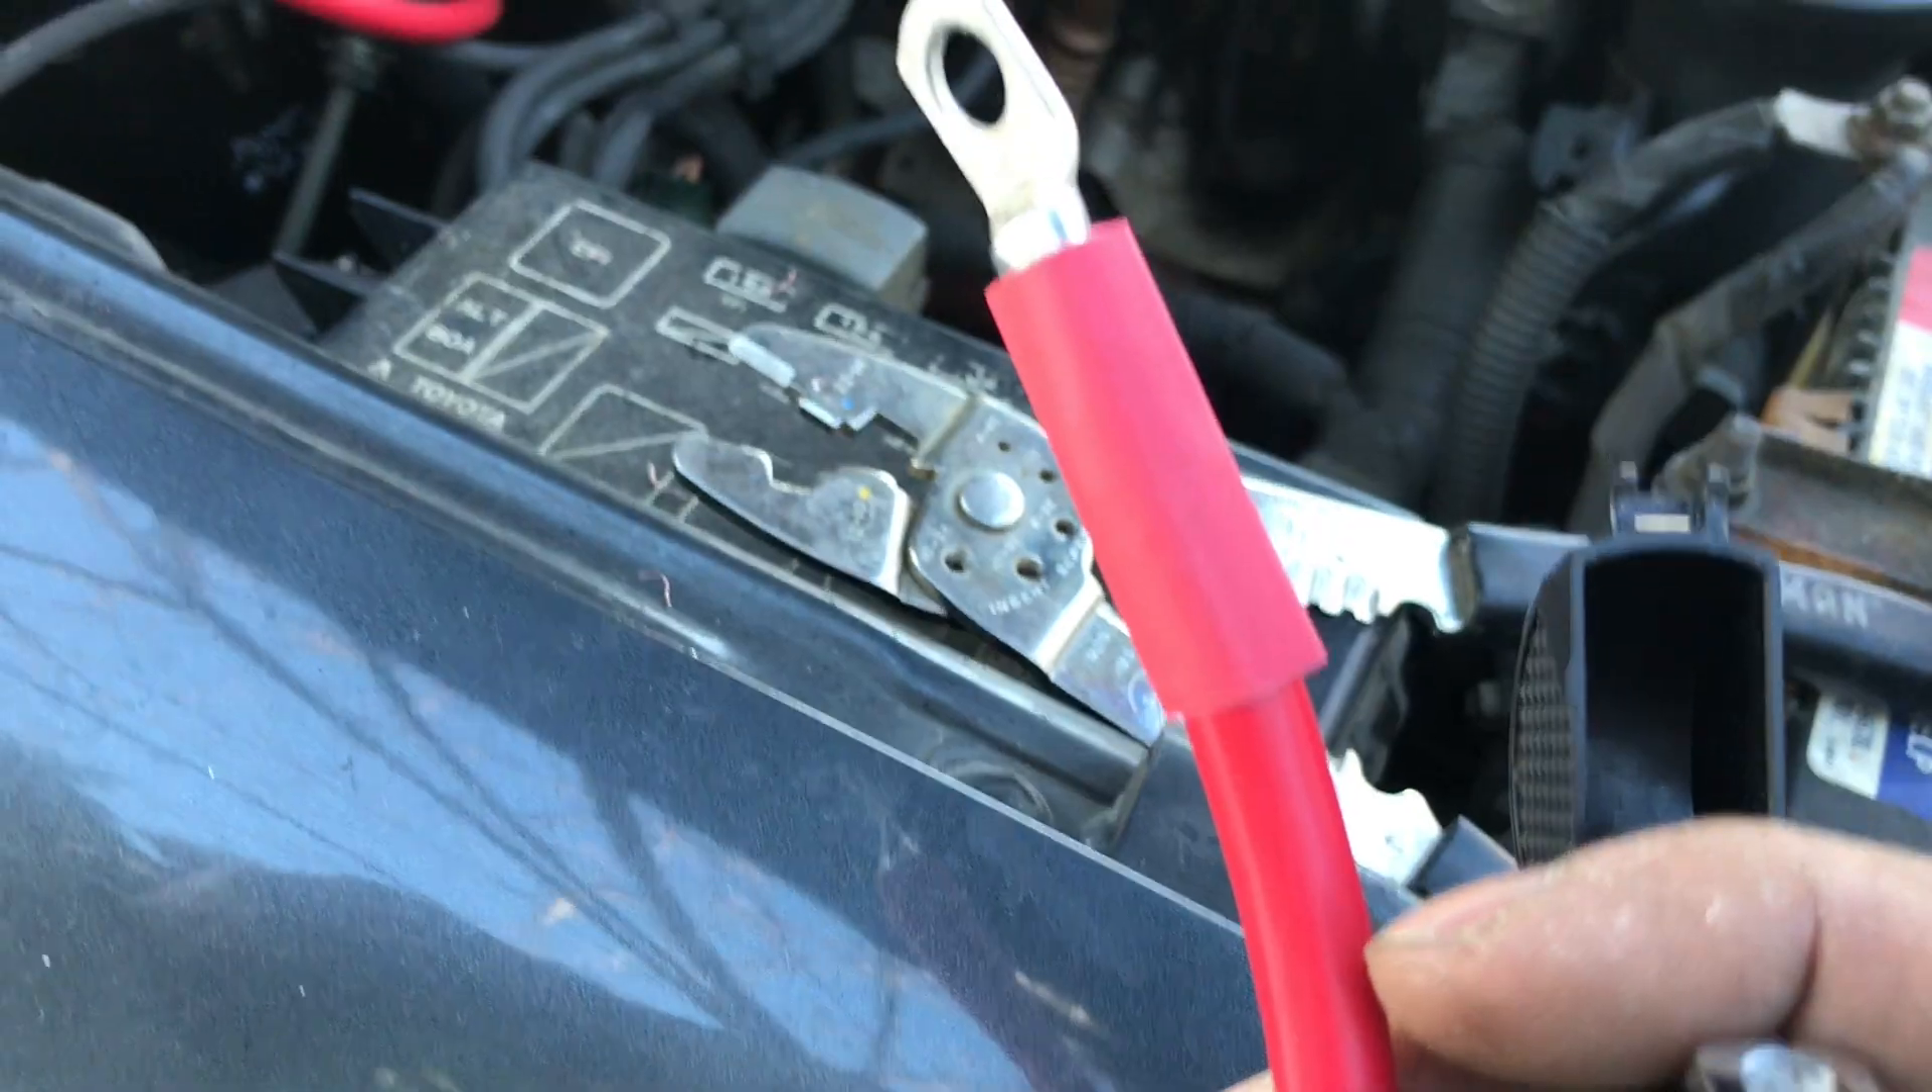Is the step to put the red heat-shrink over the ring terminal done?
Yes.